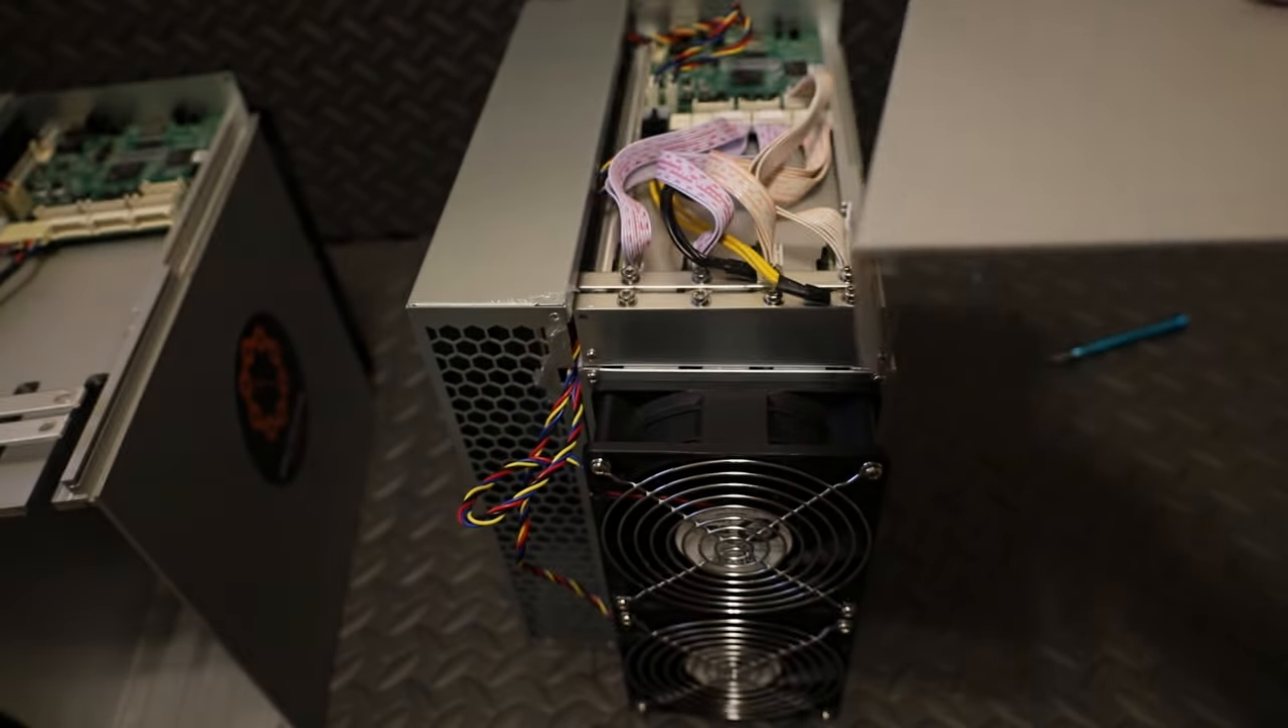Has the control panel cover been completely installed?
No.